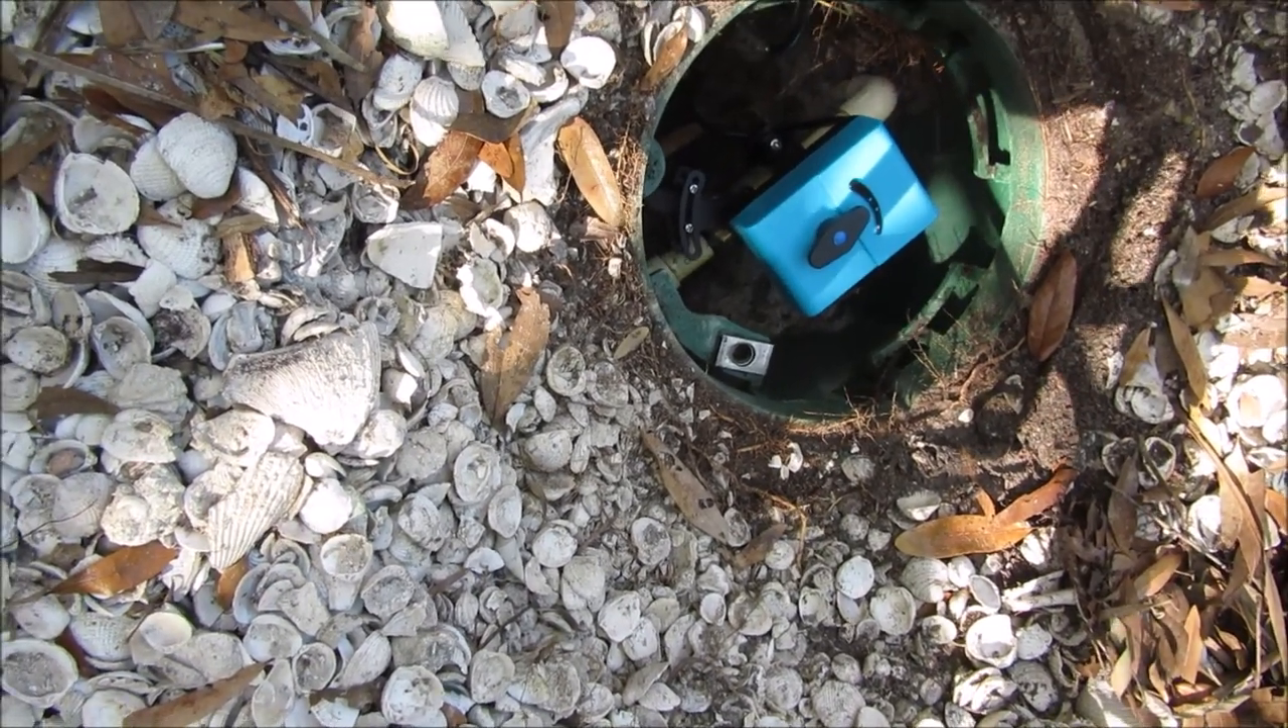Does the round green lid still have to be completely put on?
Yes.